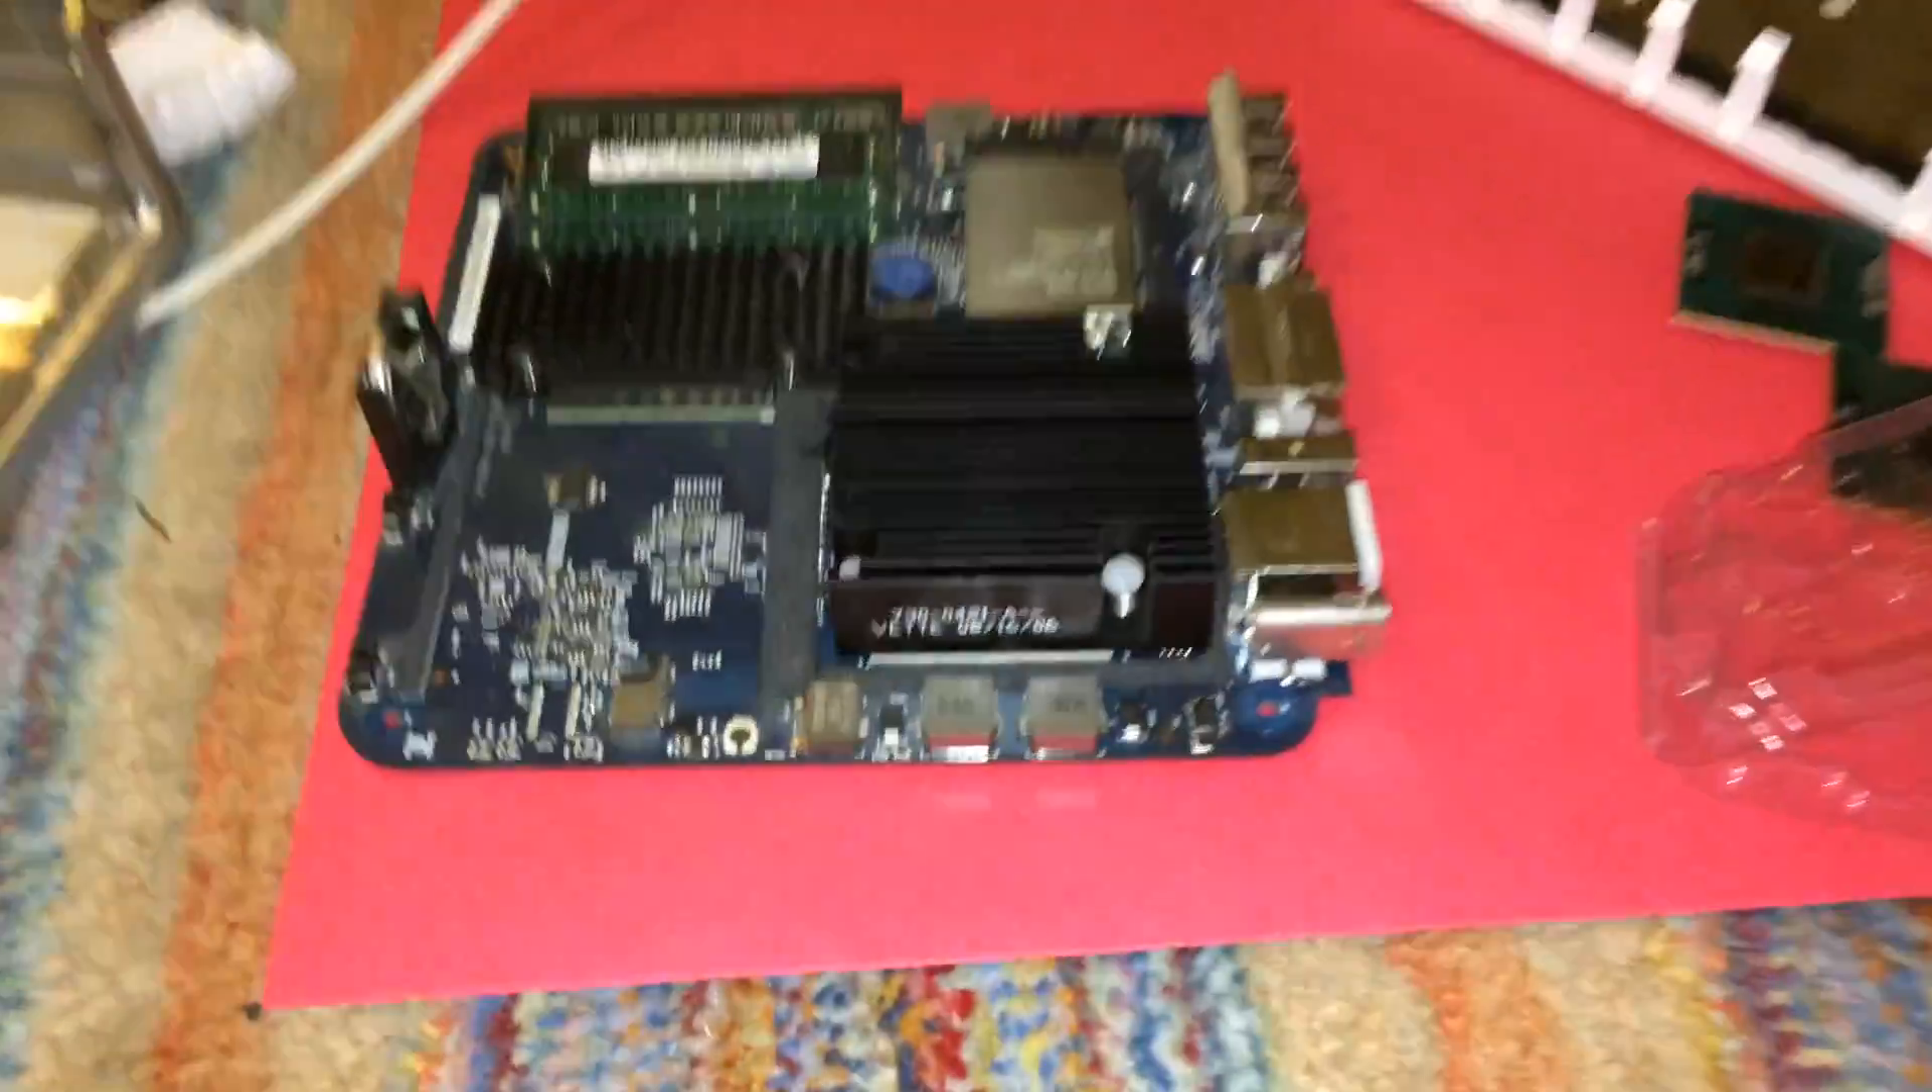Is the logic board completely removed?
Yes.